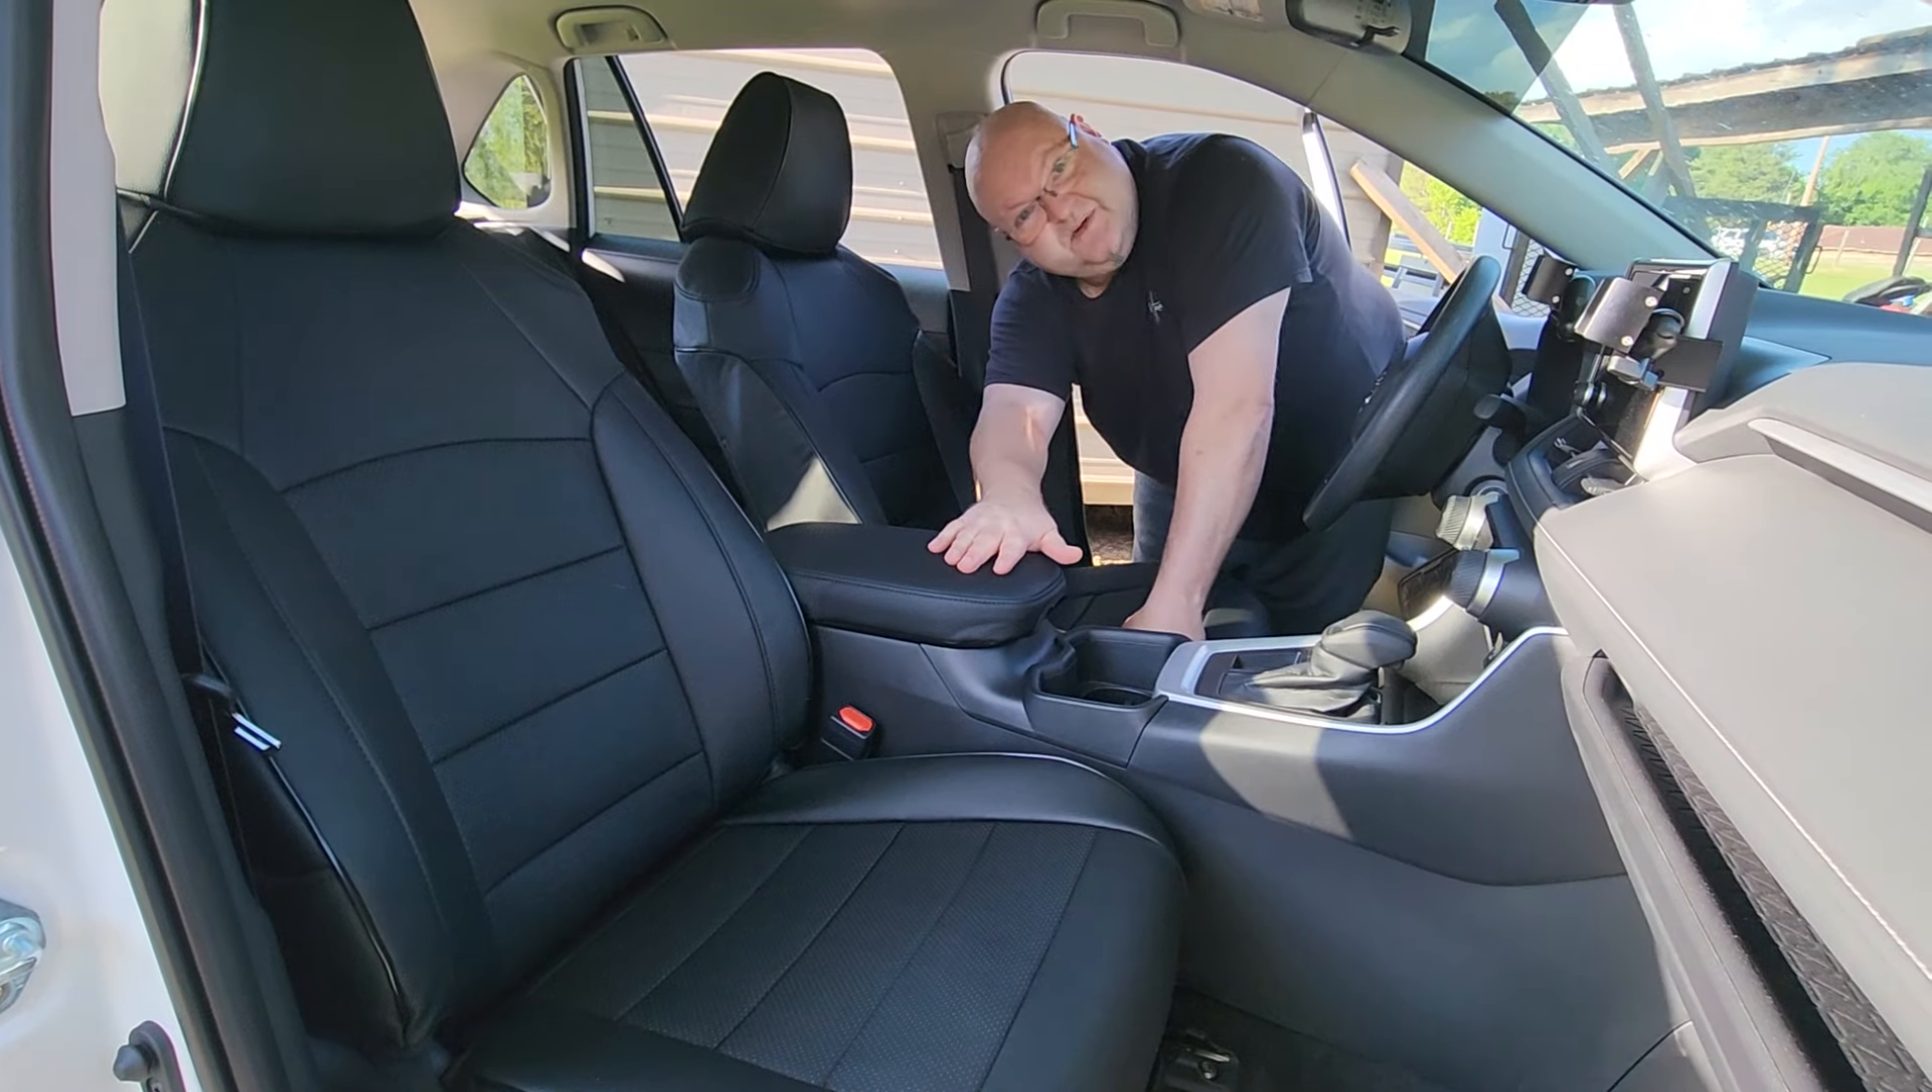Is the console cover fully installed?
Yes.